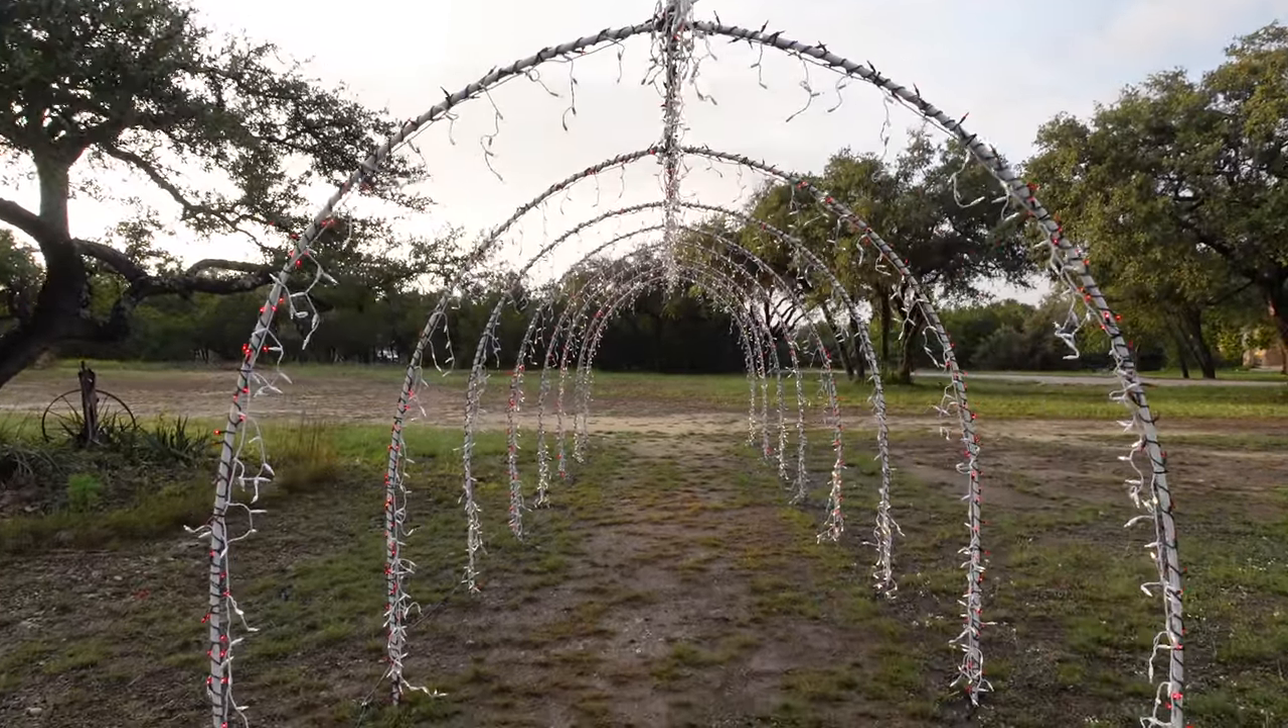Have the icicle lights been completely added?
Yes.